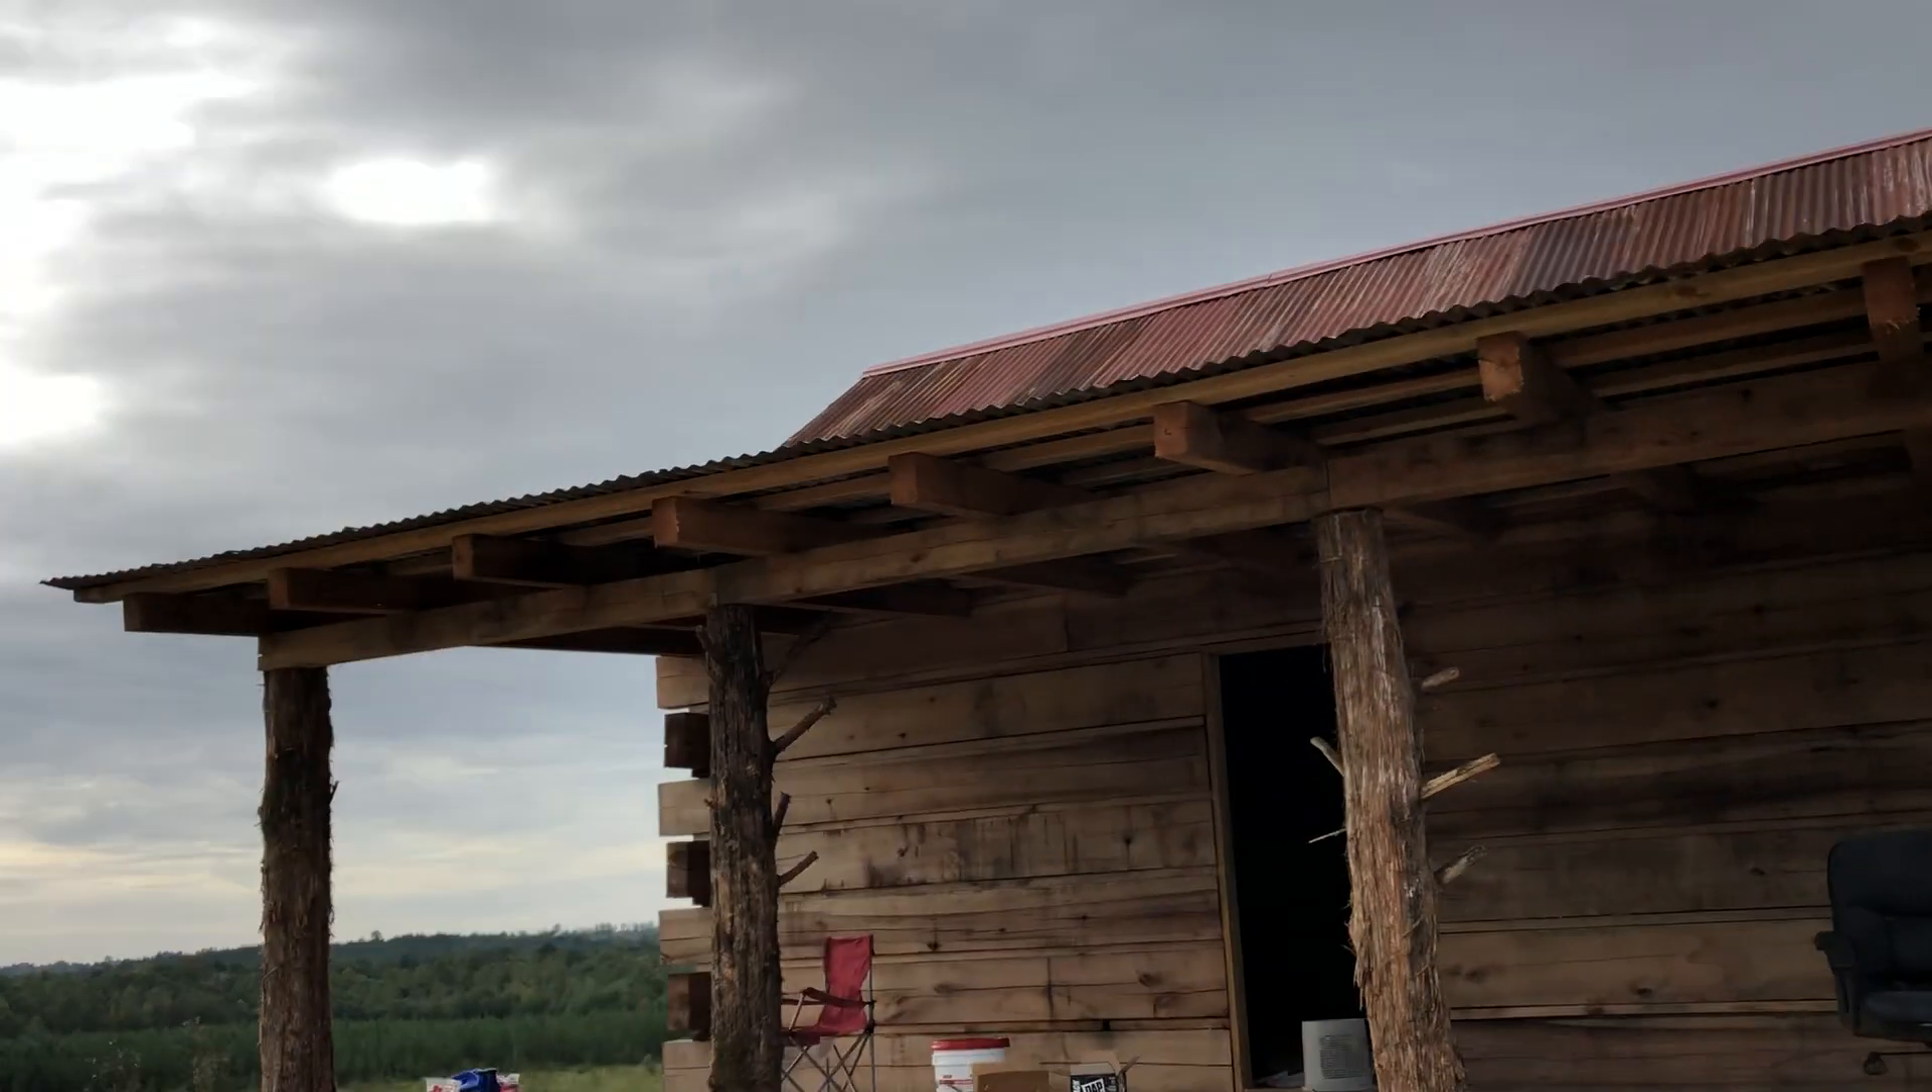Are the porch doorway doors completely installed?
No.